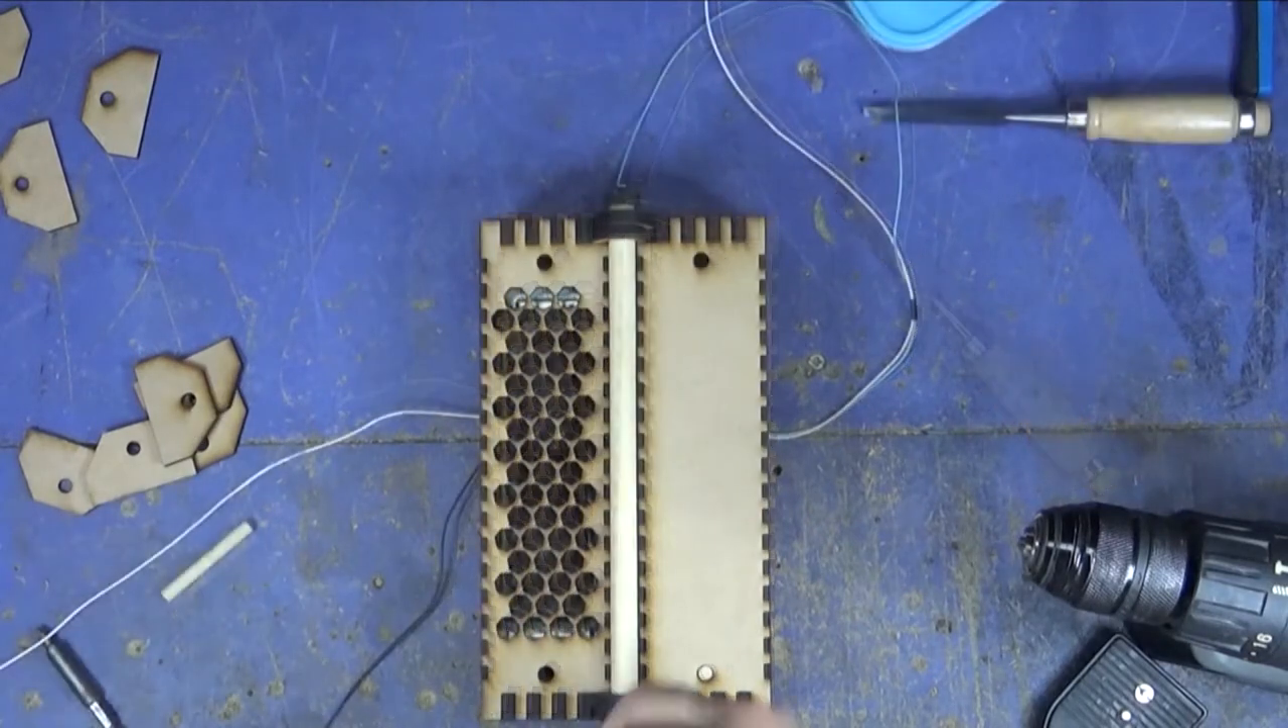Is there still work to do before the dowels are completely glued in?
Yes.